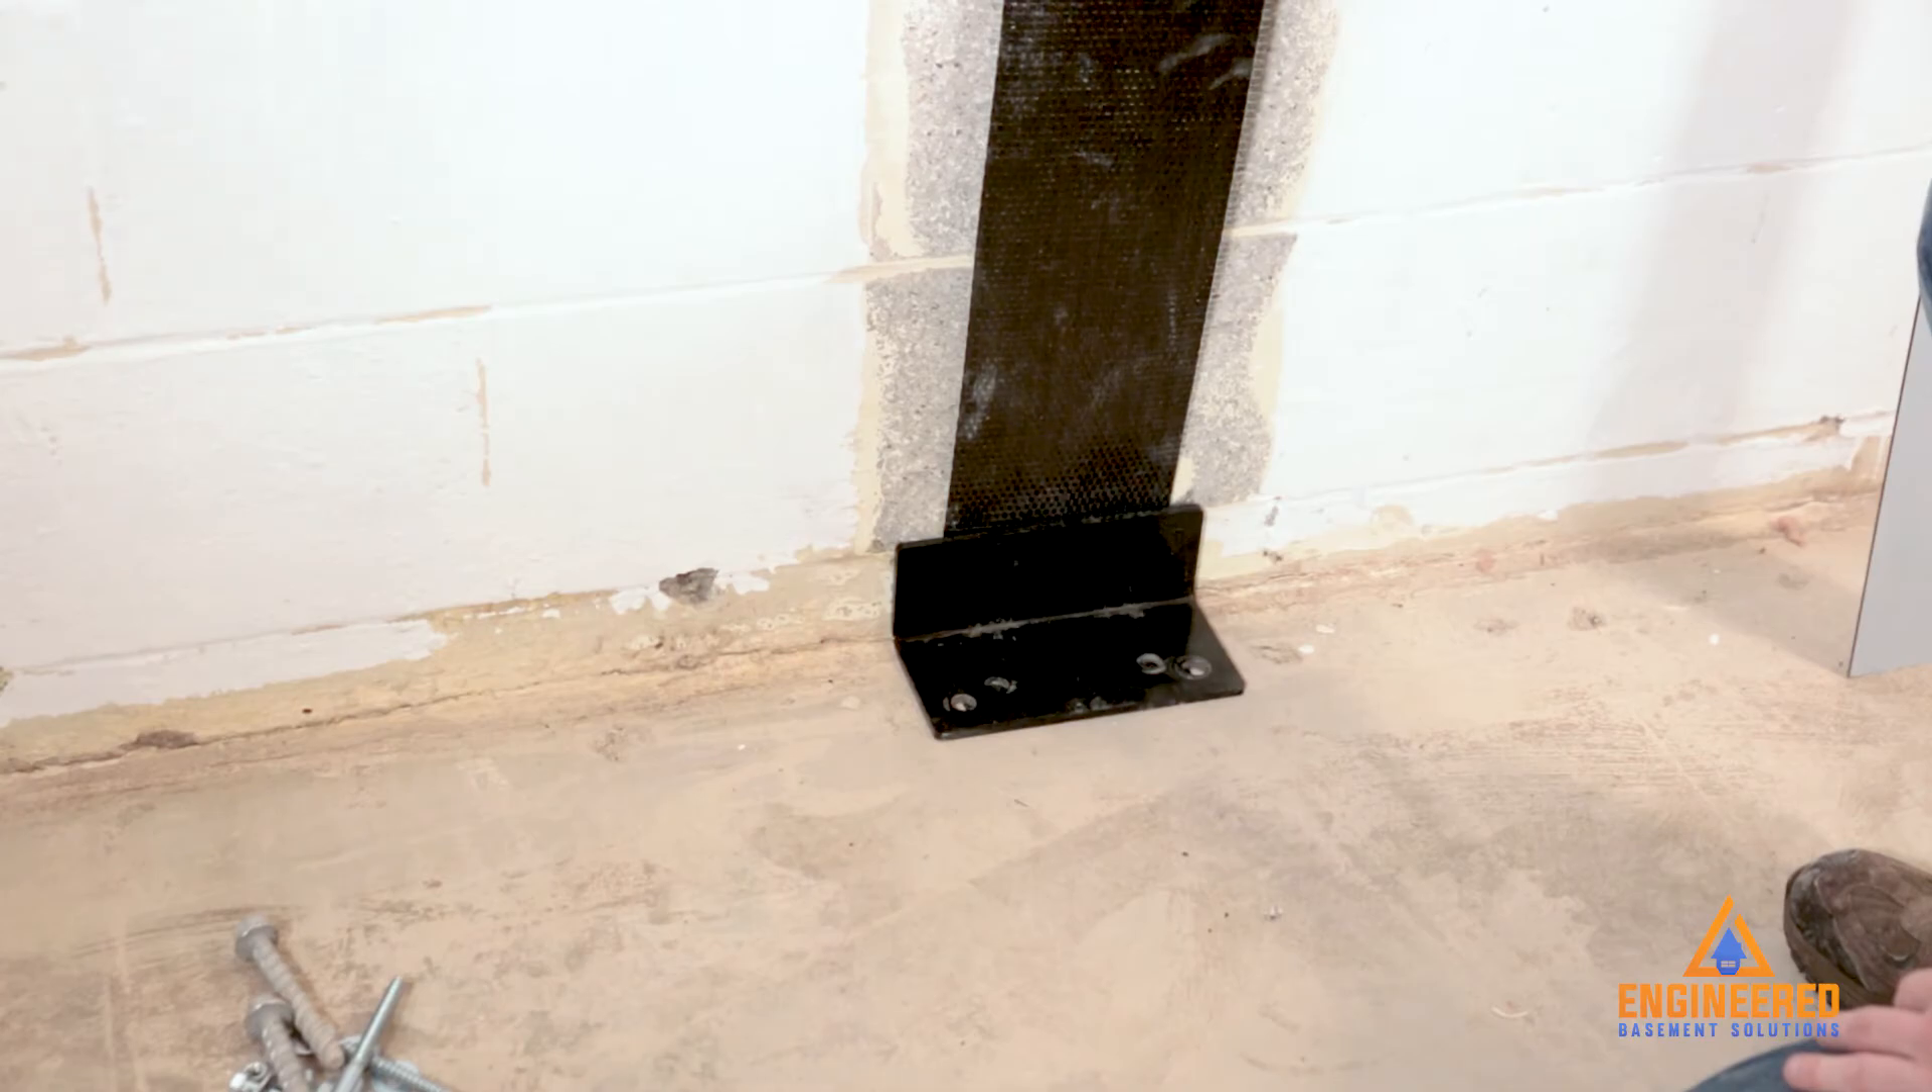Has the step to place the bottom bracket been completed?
Yes.